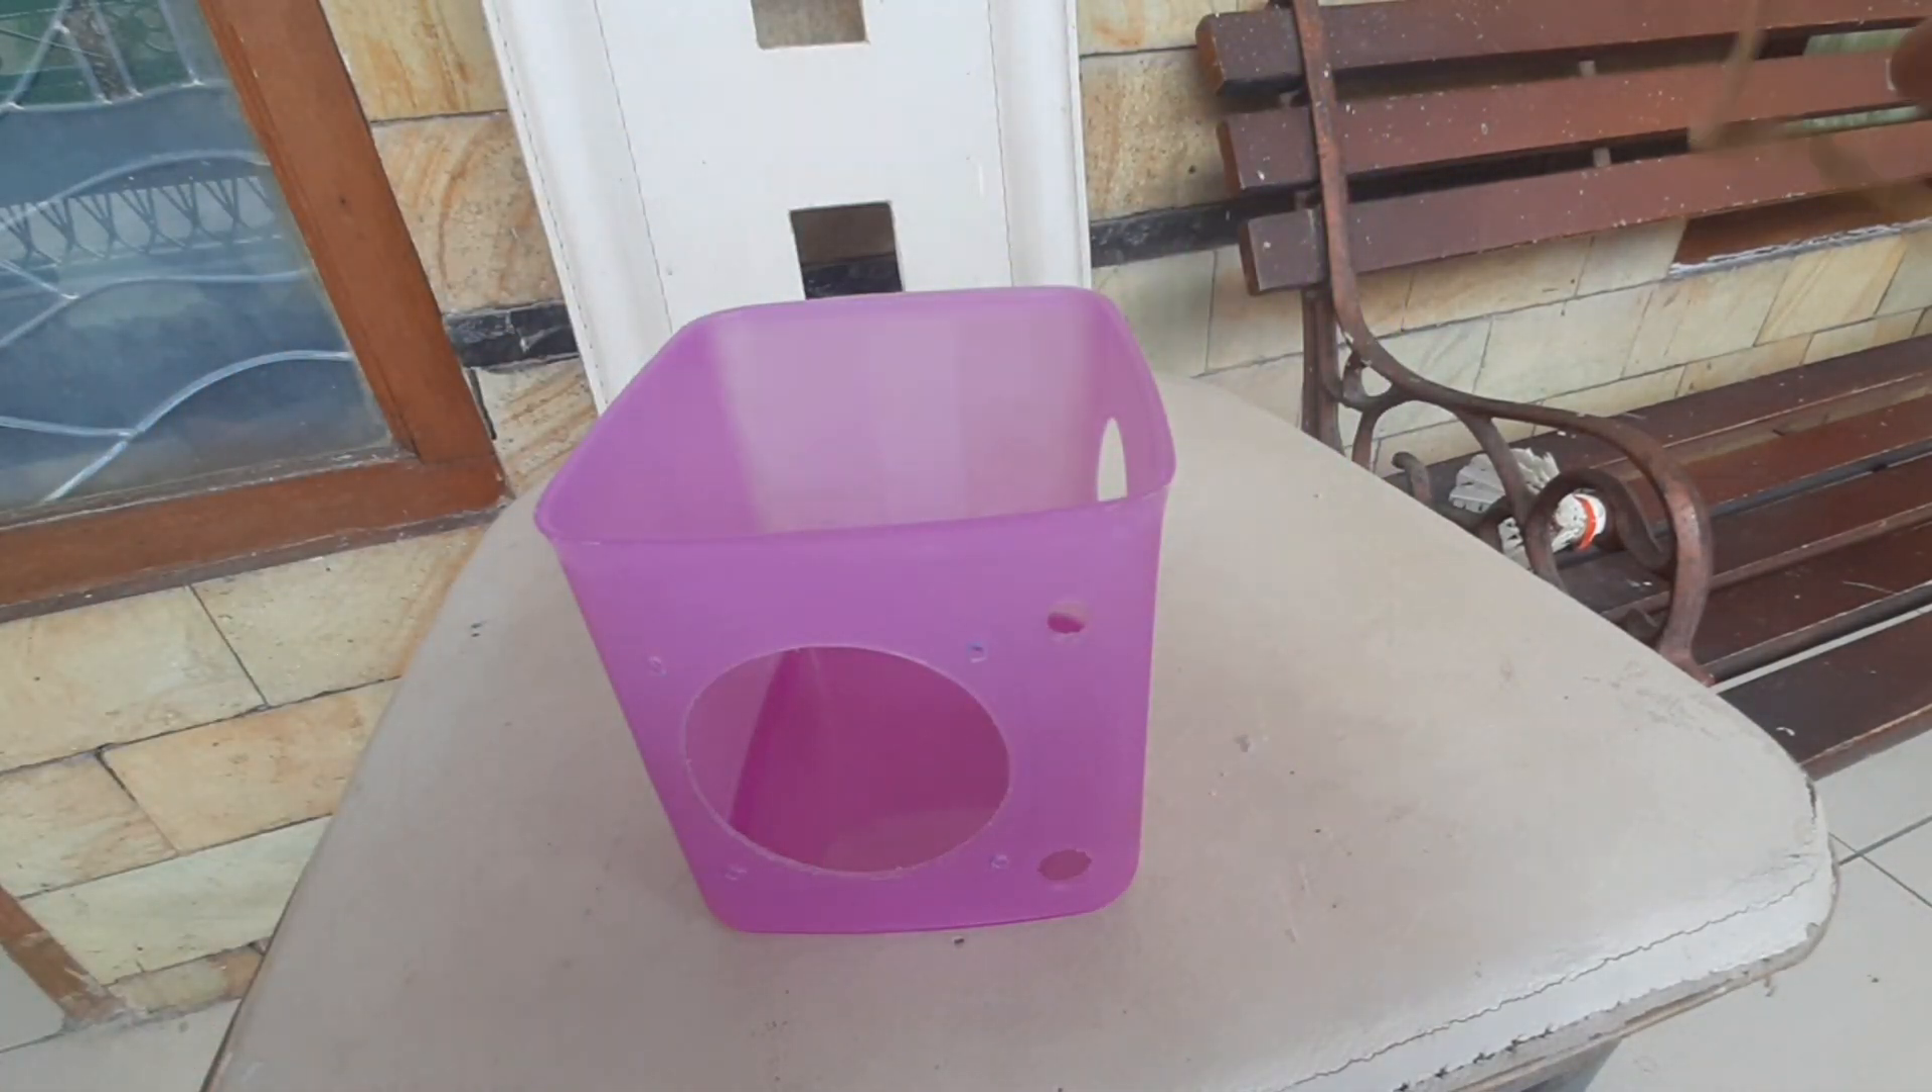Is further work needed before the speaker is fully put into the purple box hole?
Yes.